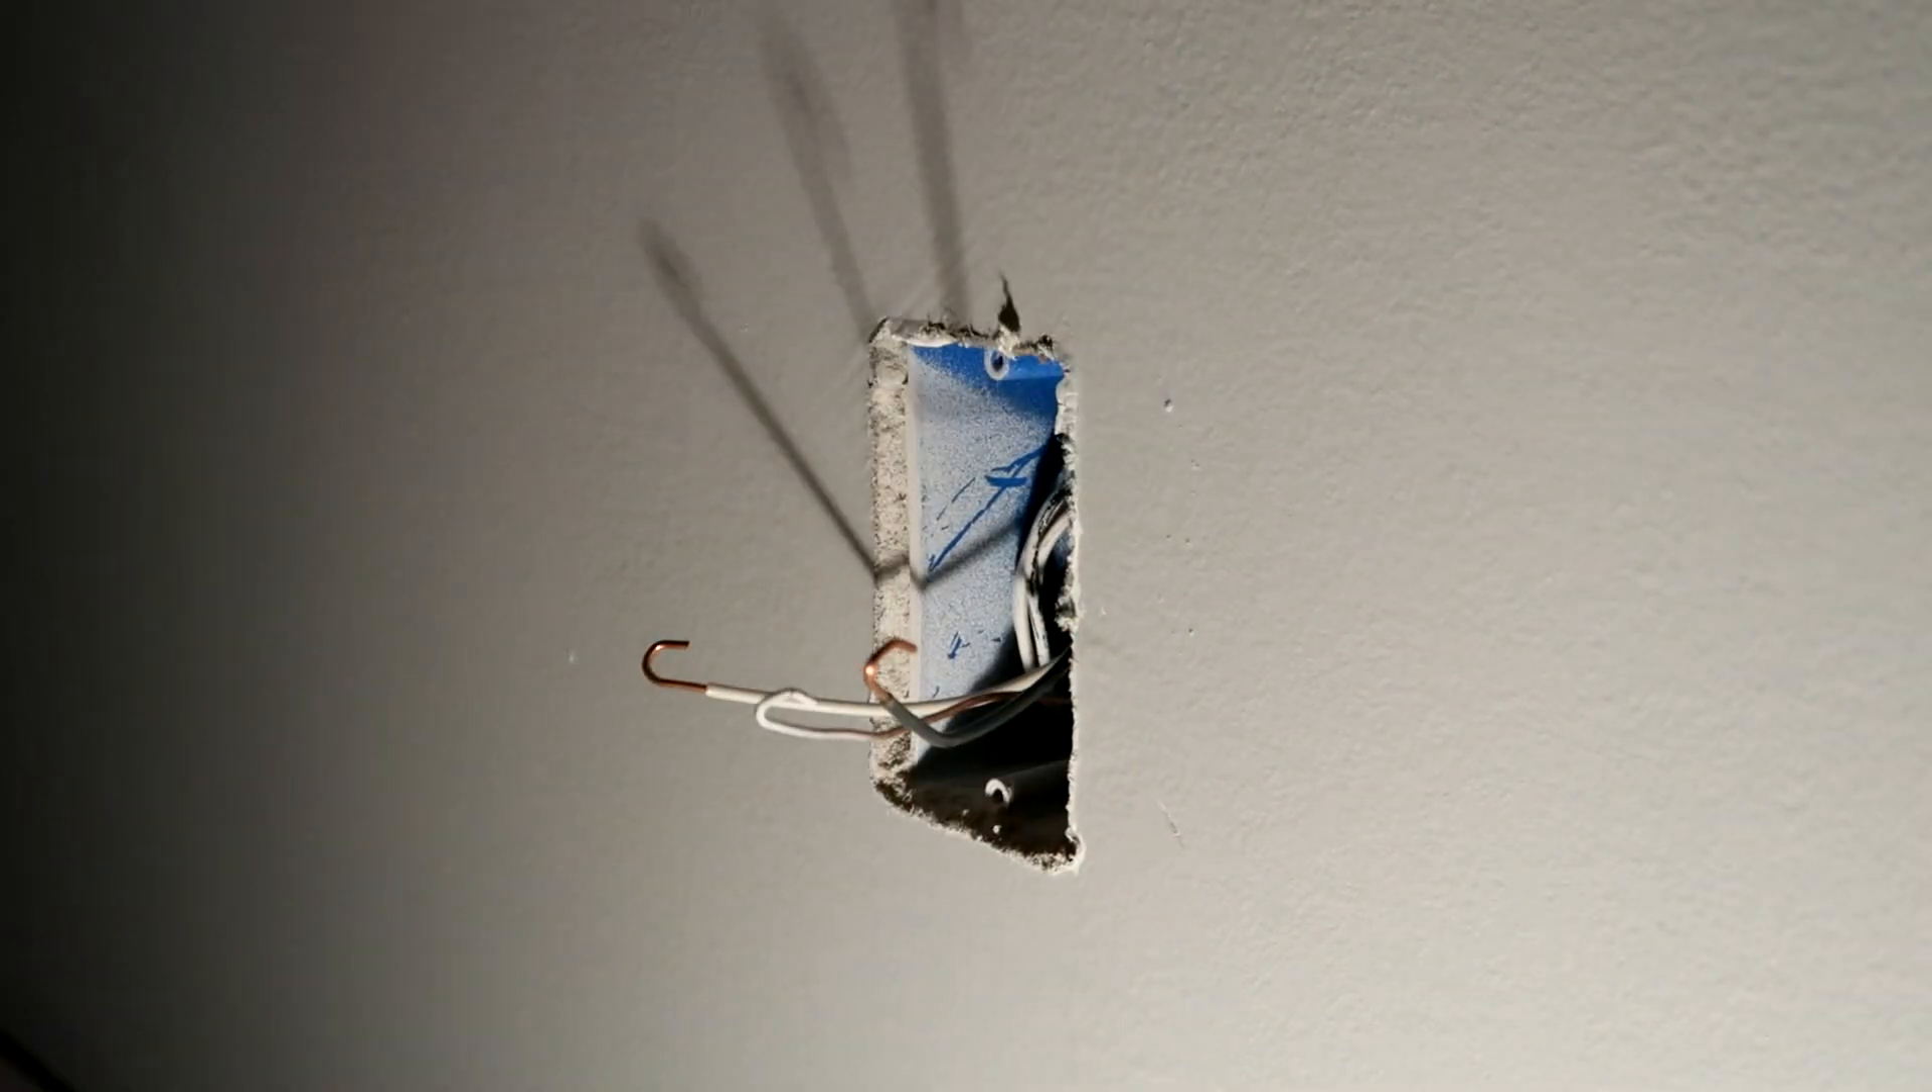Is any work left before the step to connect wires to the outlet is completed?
Yes.